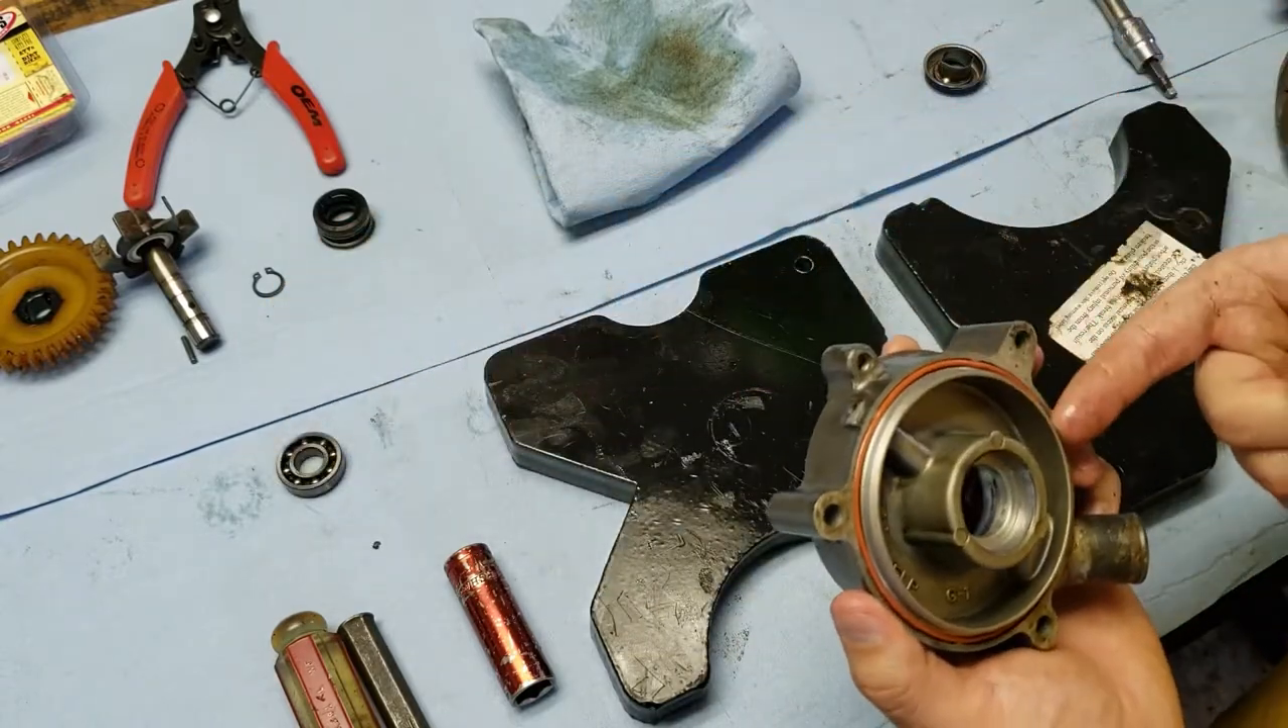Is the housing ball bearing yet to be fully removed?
No.